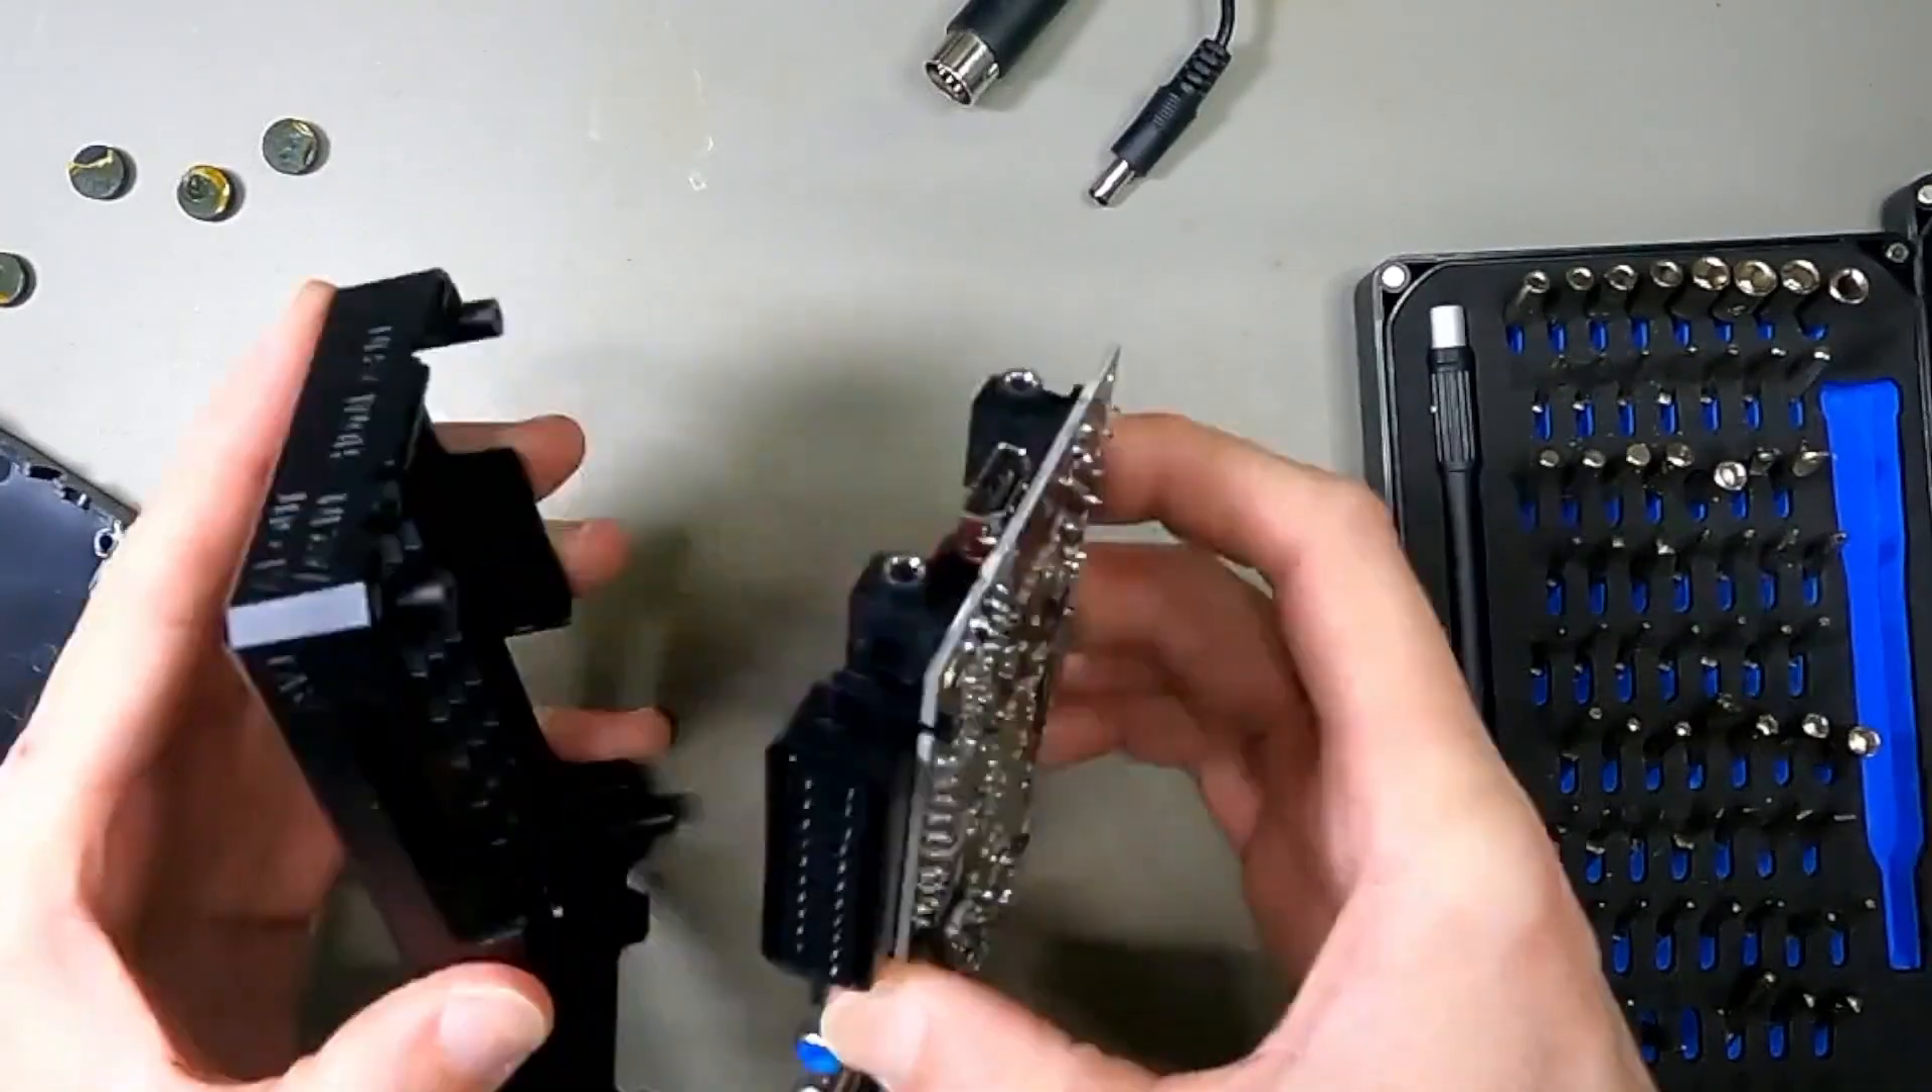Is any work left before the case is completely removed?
No.